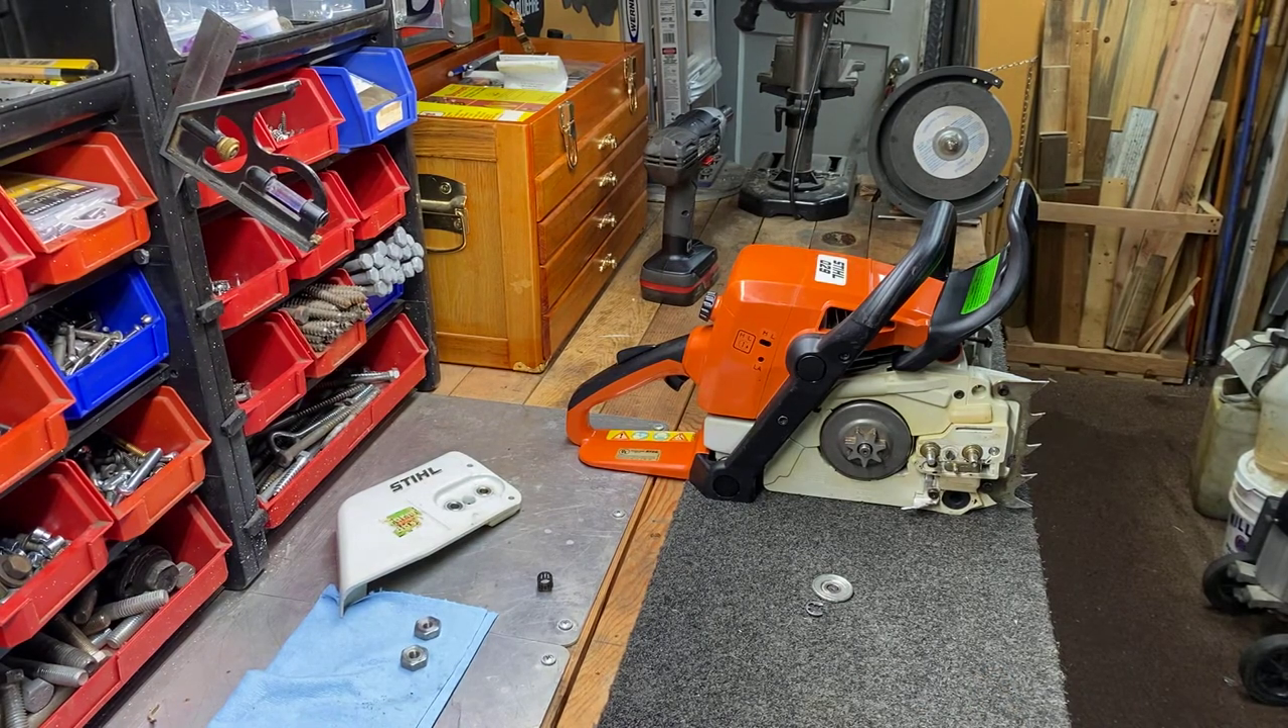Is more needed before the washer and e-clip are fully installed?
Yes.